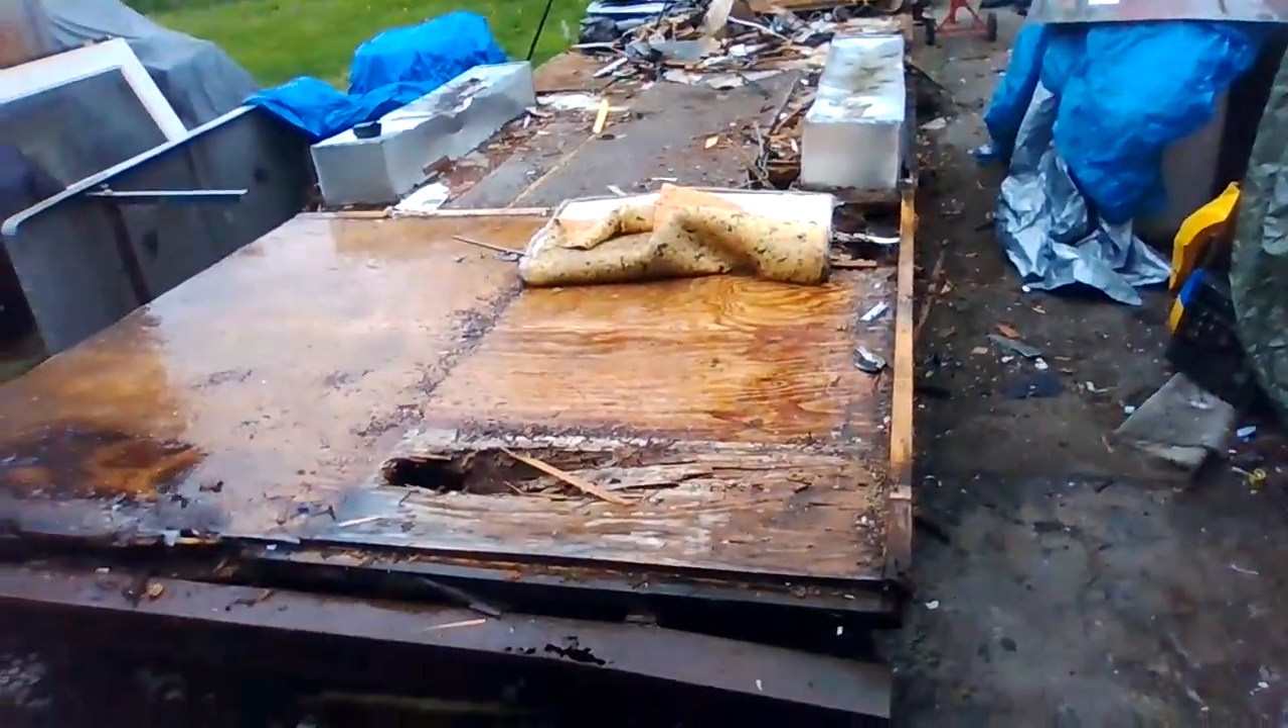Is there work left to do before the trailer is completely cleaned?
Yes.